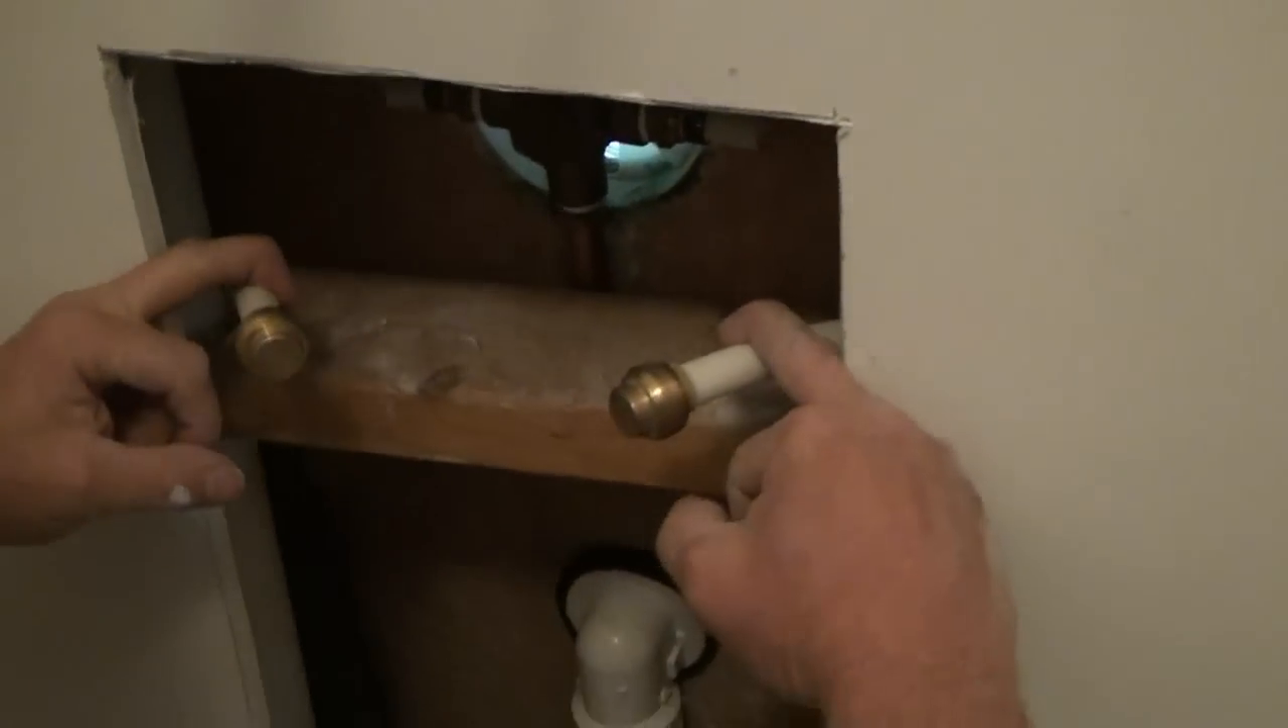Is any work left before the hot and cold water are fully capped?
No.